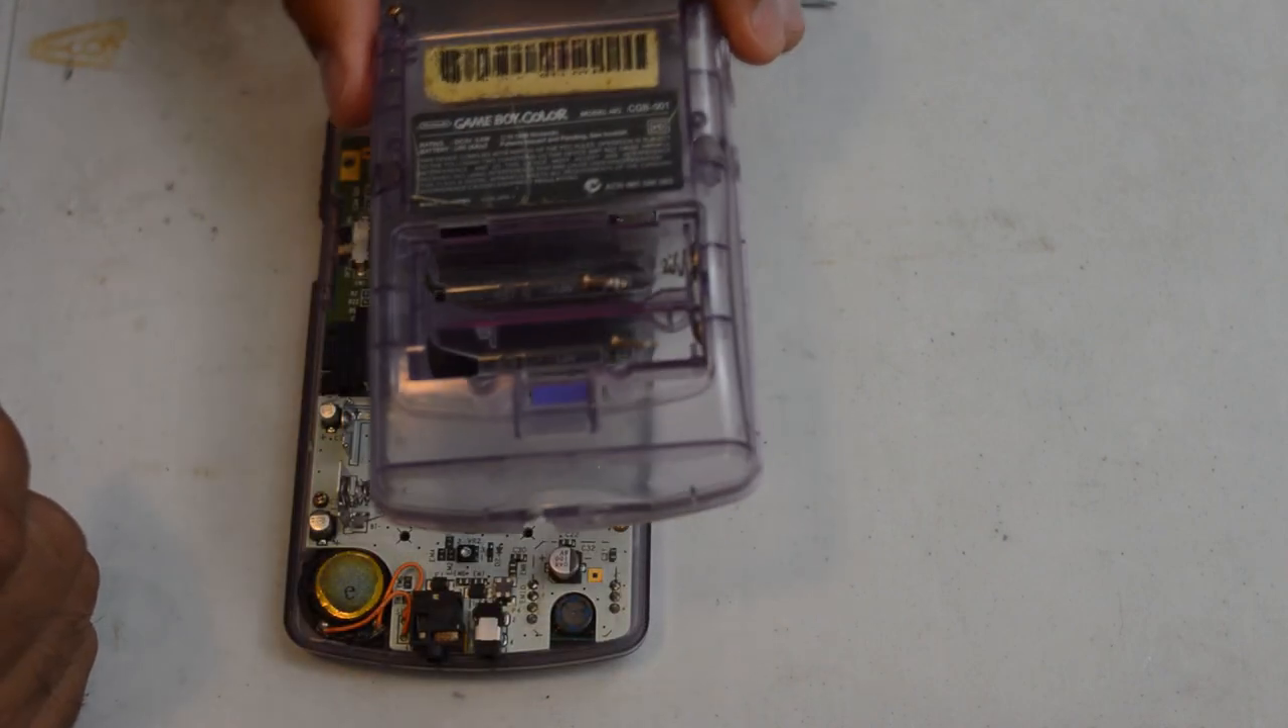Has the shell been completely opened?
Yes.